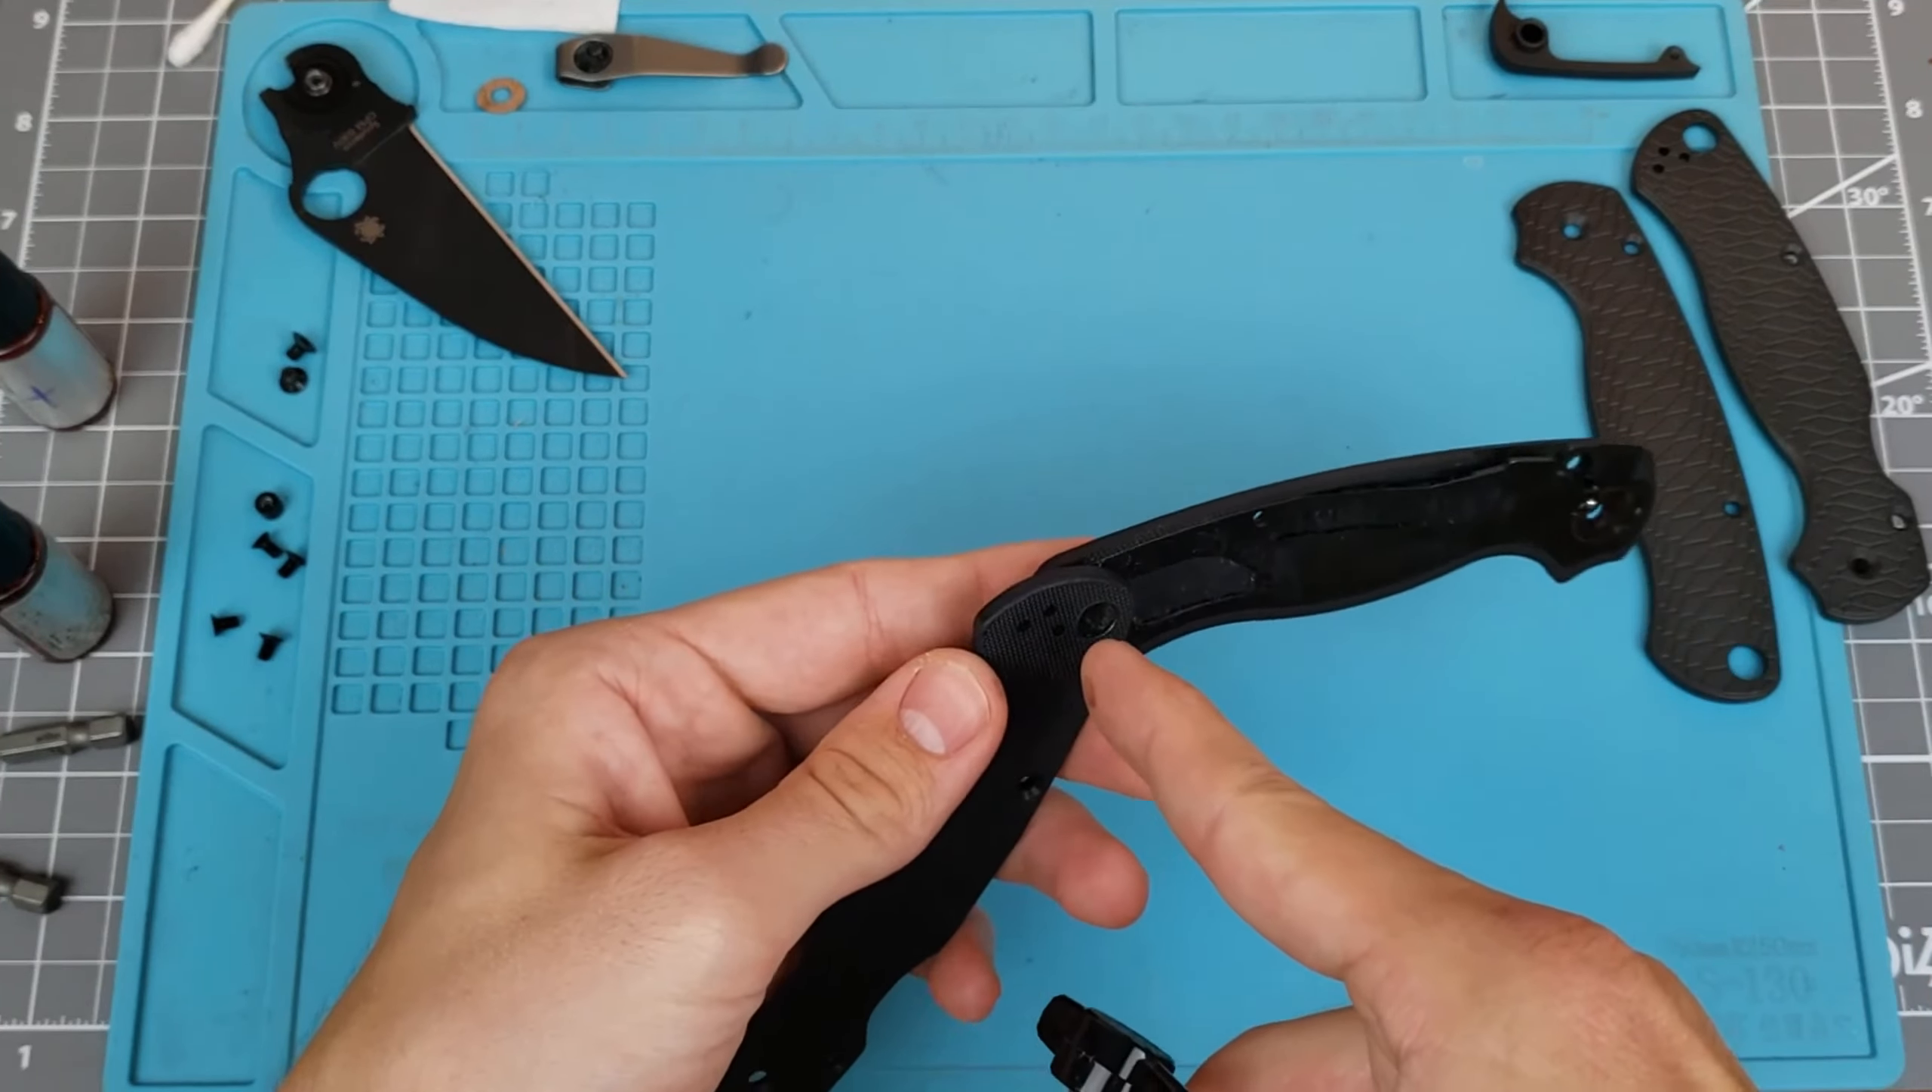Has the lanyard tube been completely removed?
No.